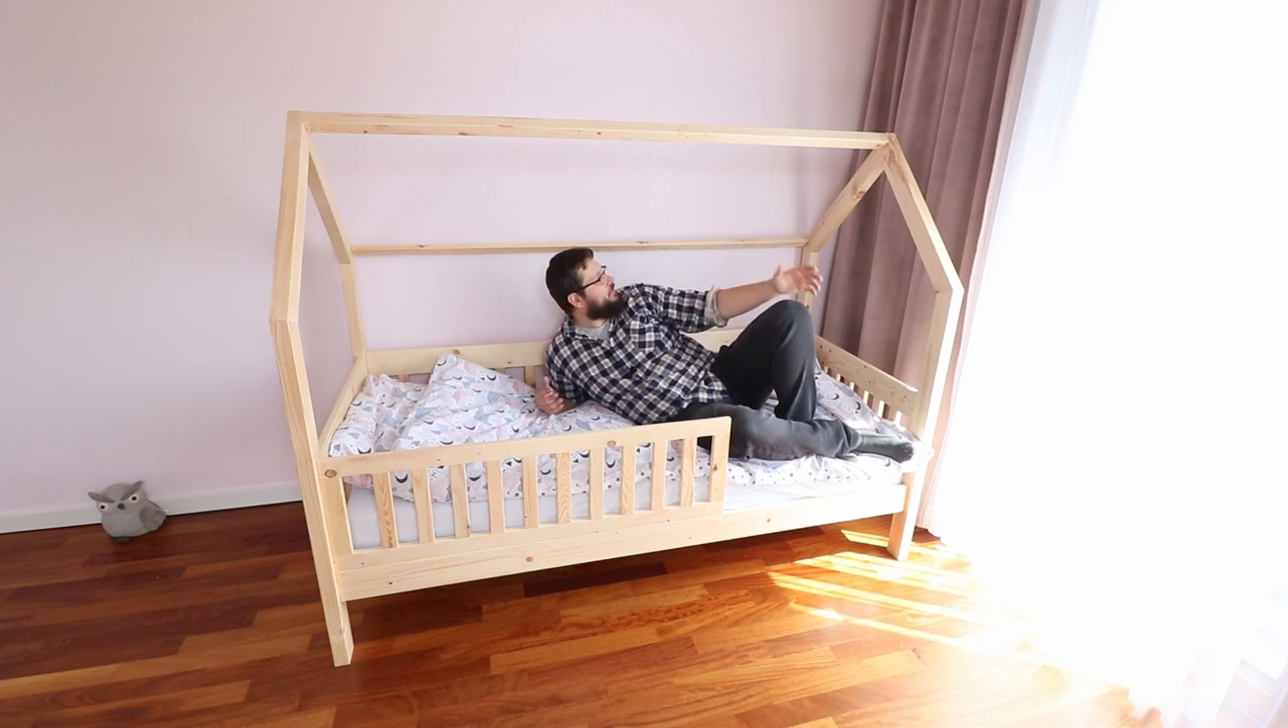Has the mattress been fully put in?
Yes.